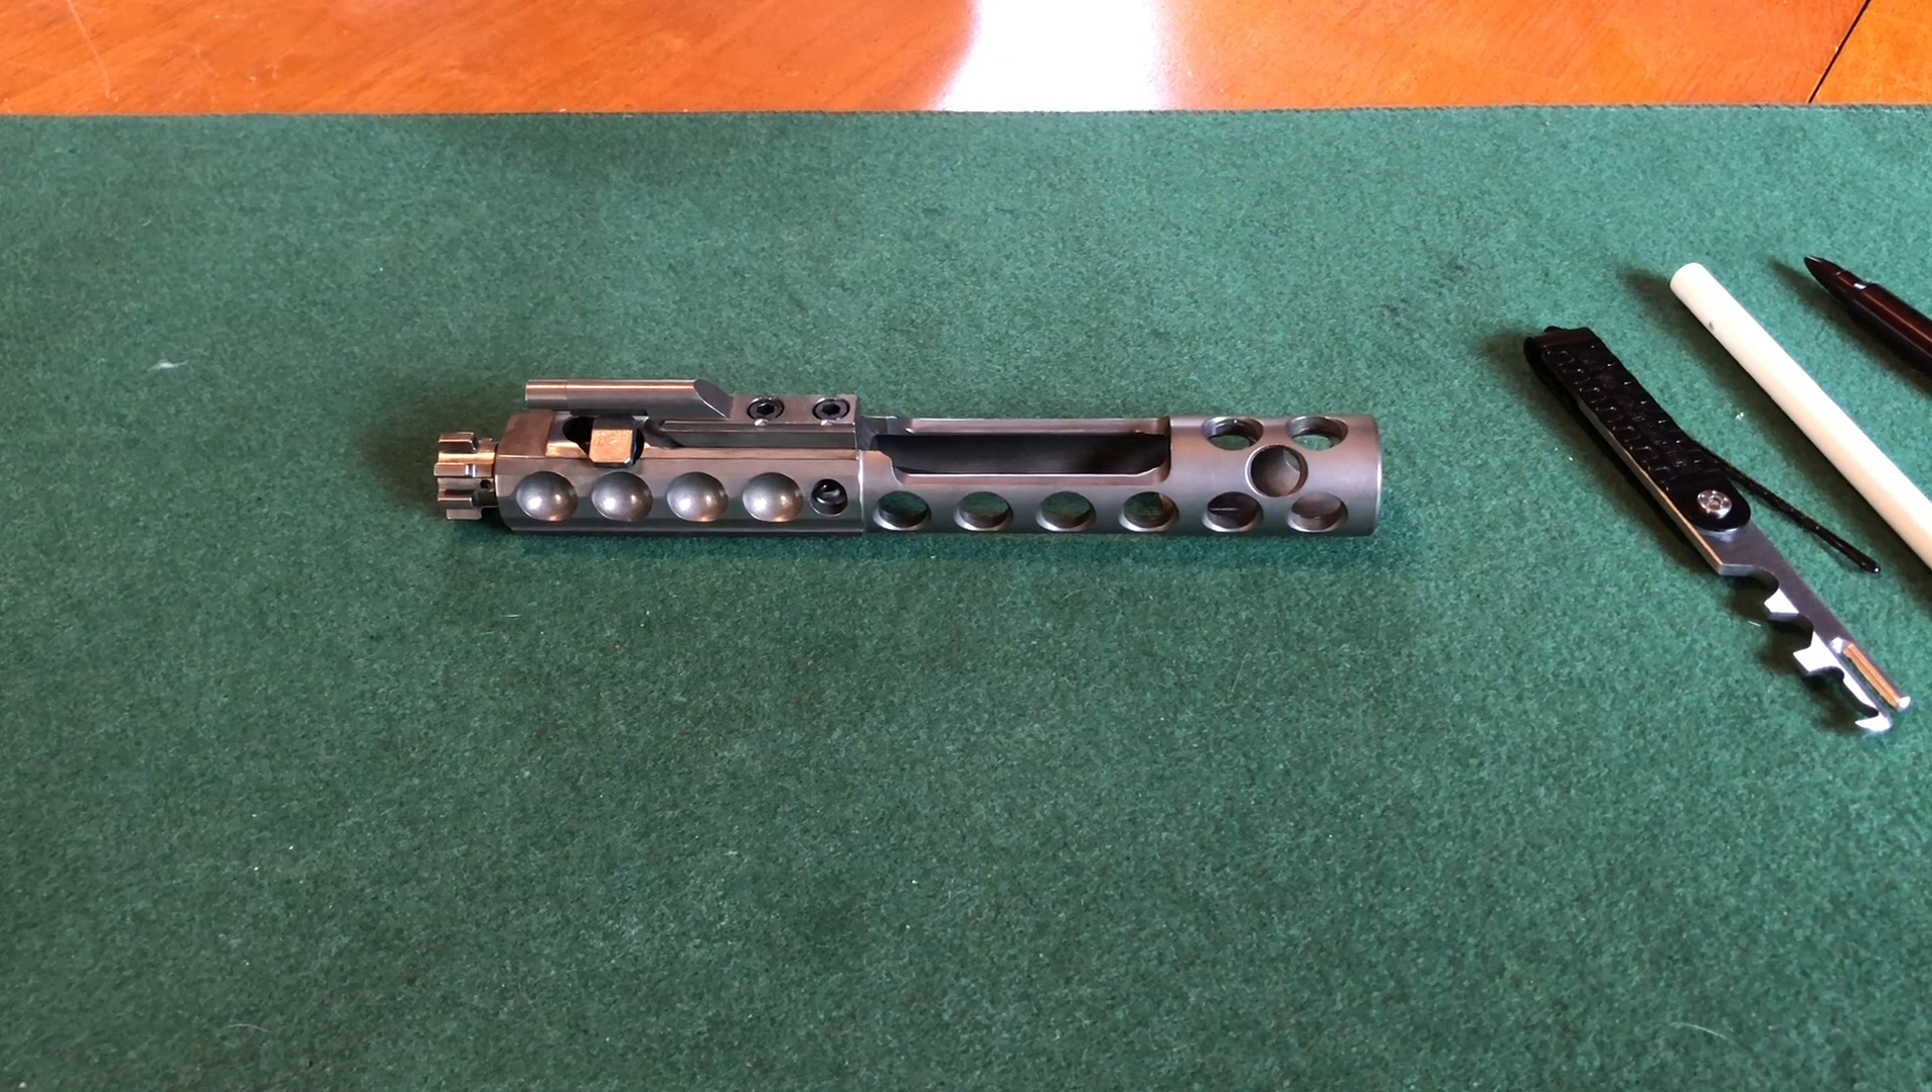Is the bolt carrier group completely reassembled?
Yes.